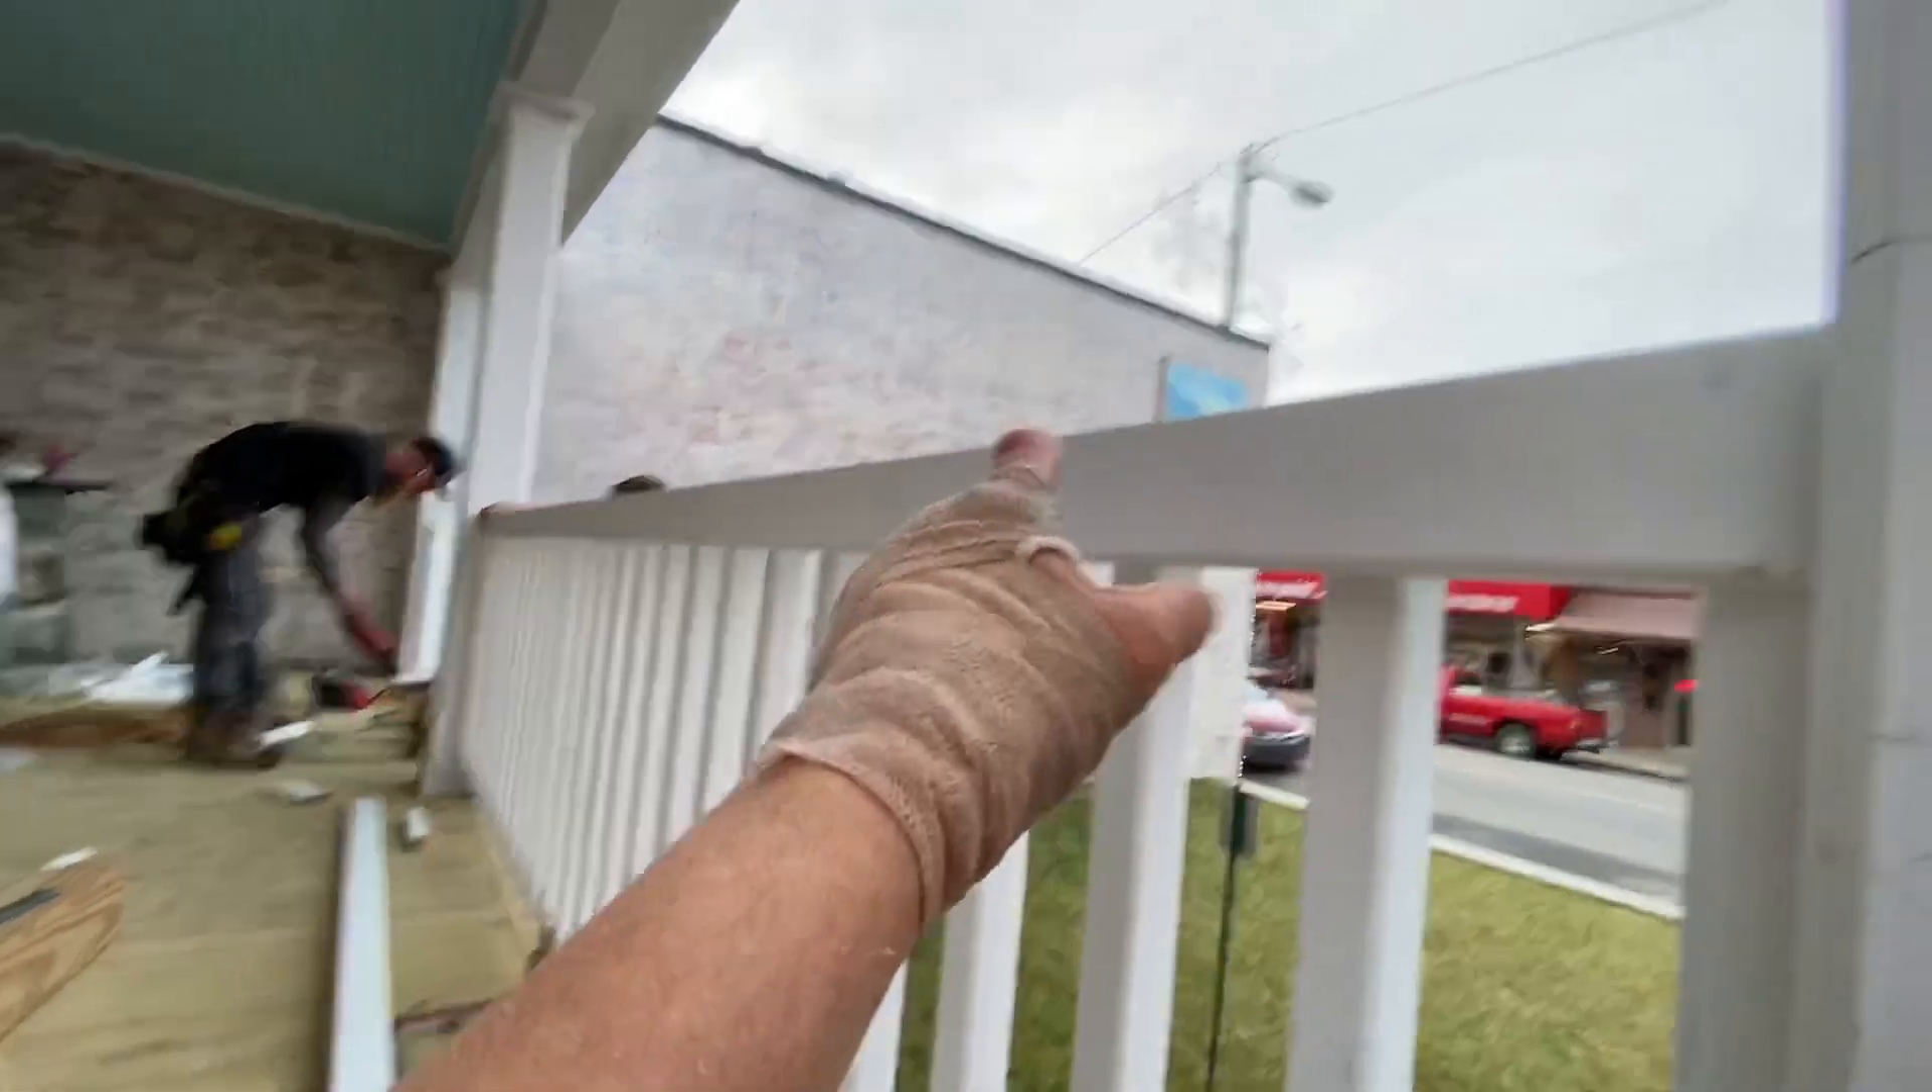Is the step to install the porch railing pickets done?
Yes.